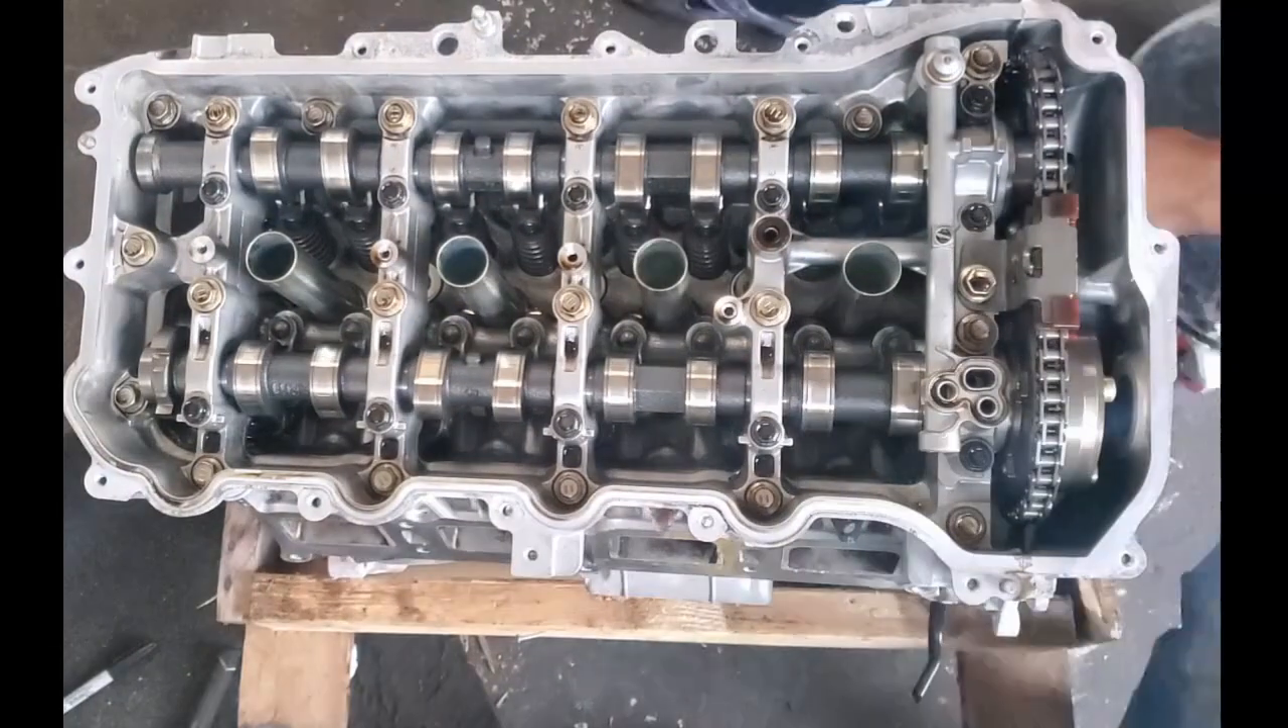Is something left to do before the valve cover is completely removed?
No.